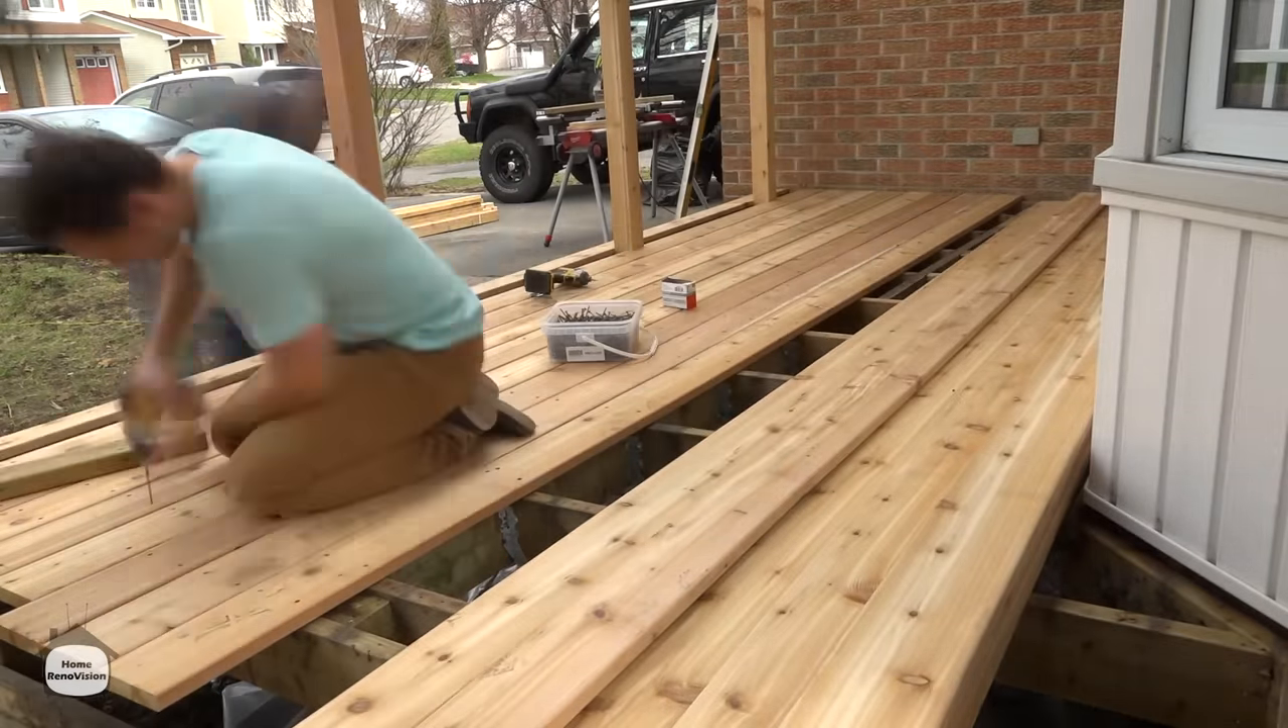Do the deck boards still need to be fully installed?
Yes.